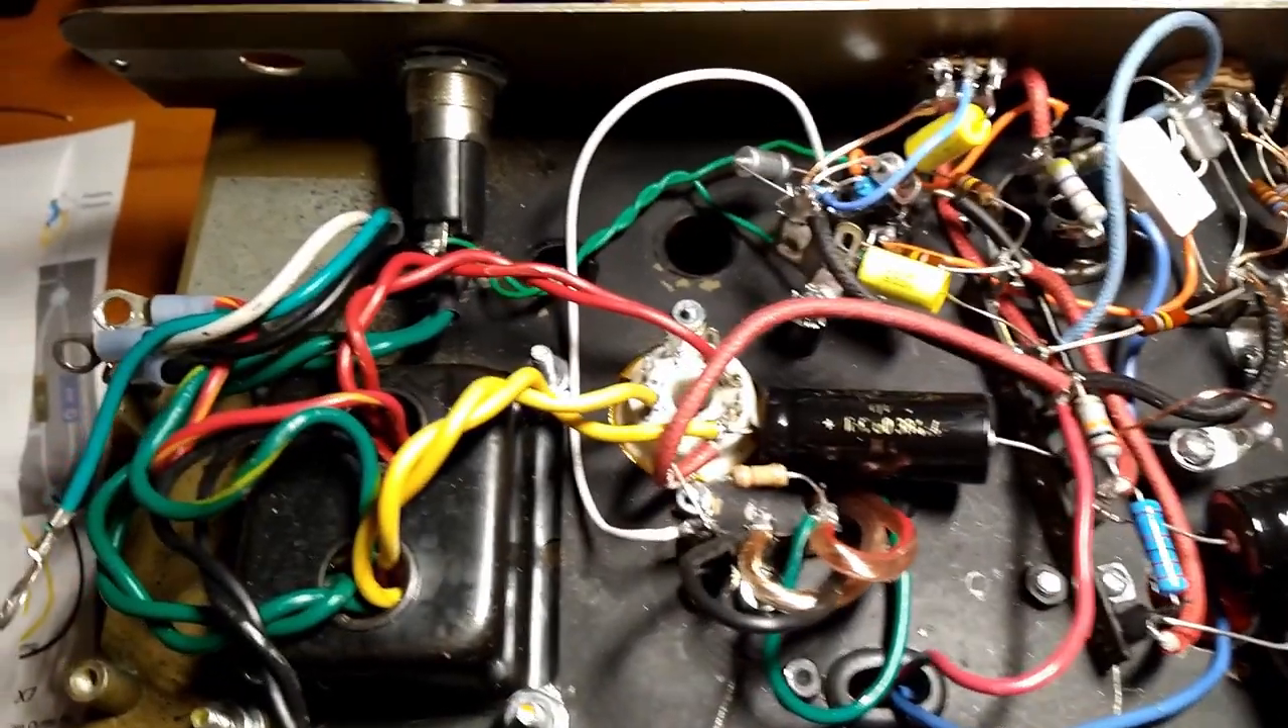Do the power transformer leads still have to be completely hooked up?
Yes.